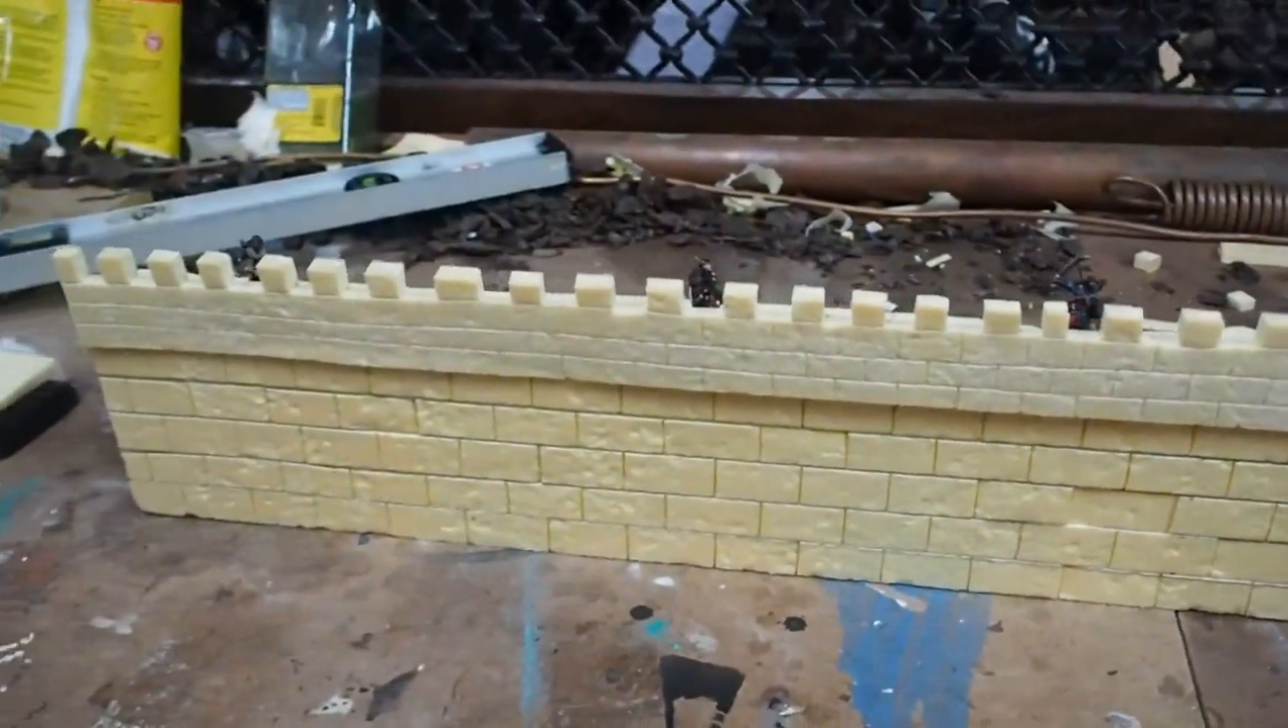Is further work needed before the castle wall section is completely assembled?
No.